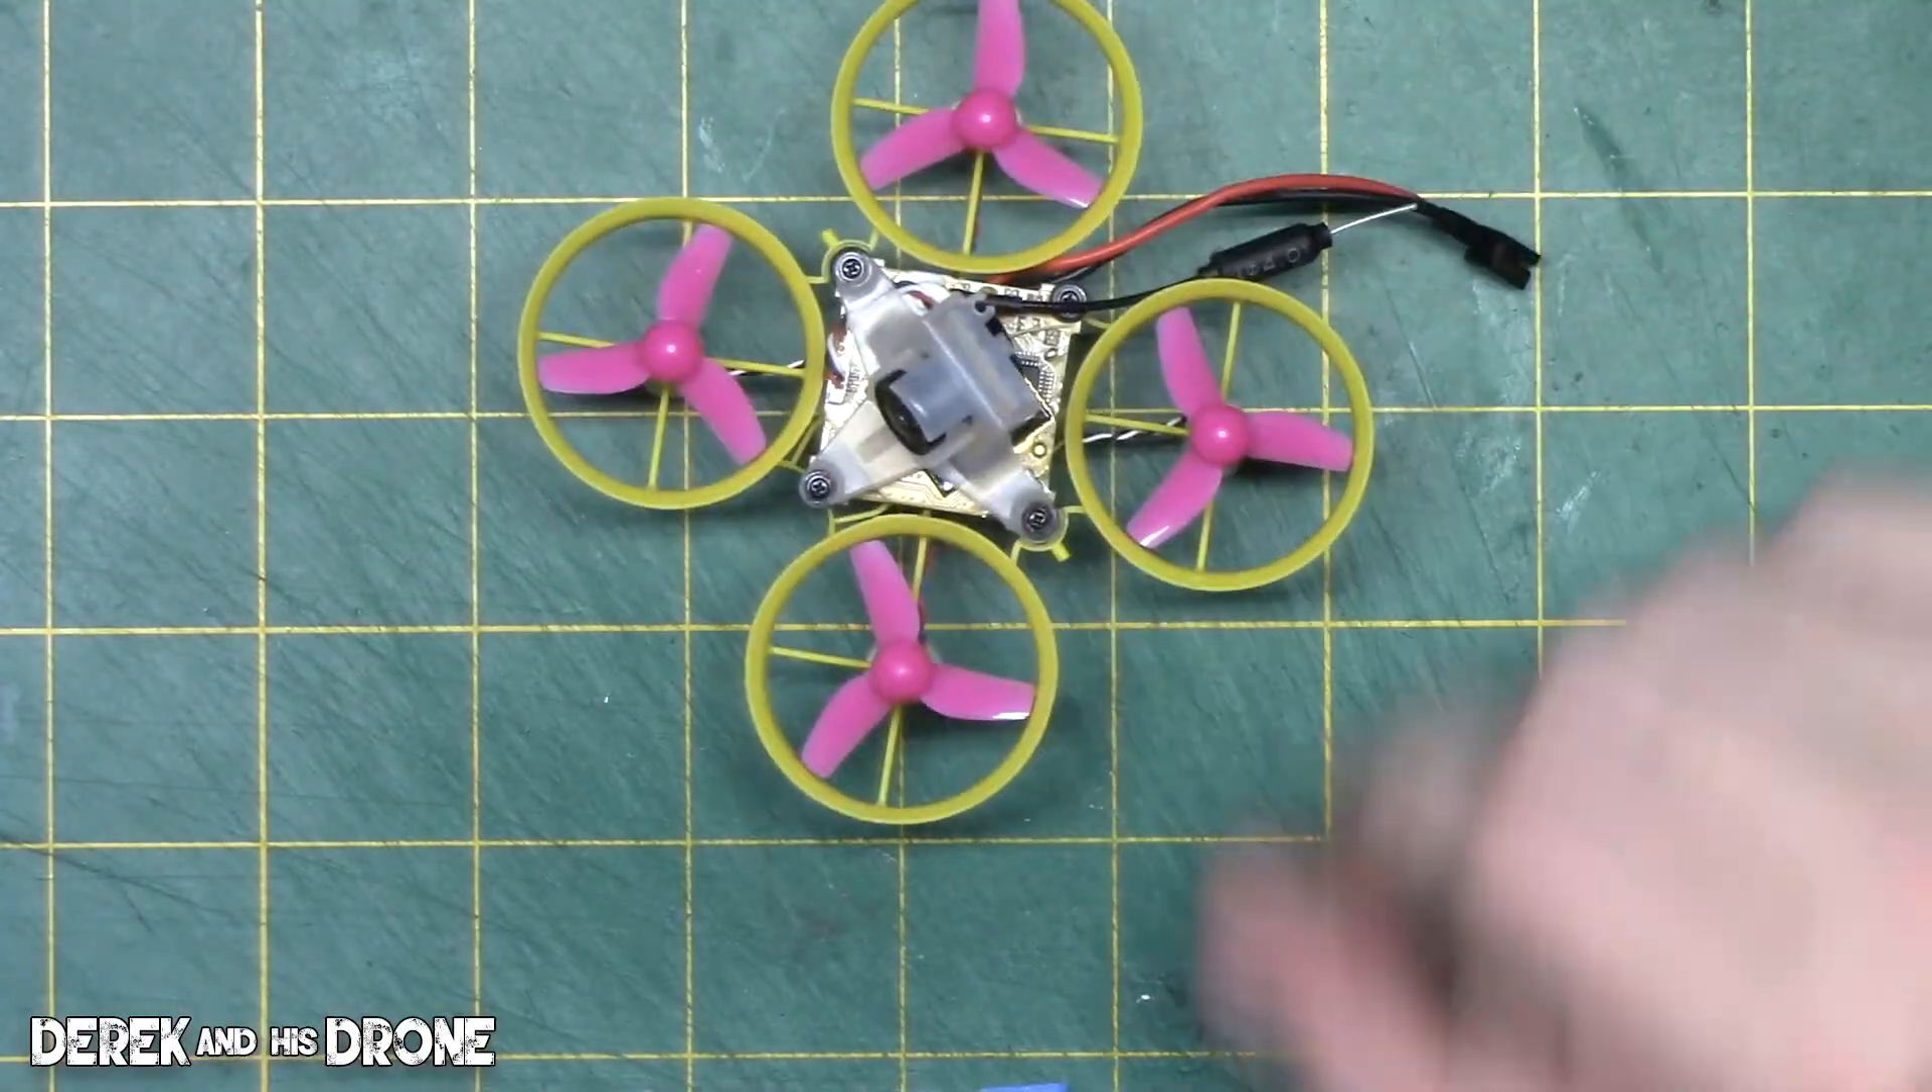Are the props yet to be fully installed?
No.